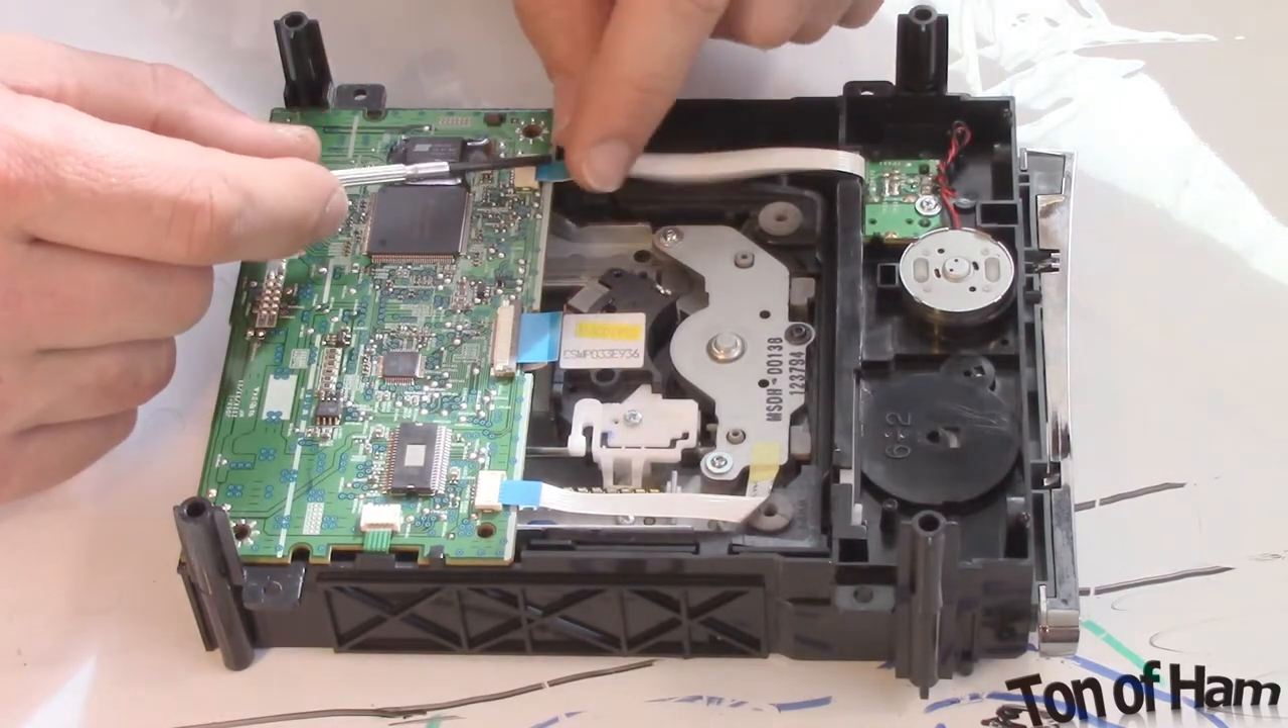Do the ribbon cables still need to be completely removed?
Yes.